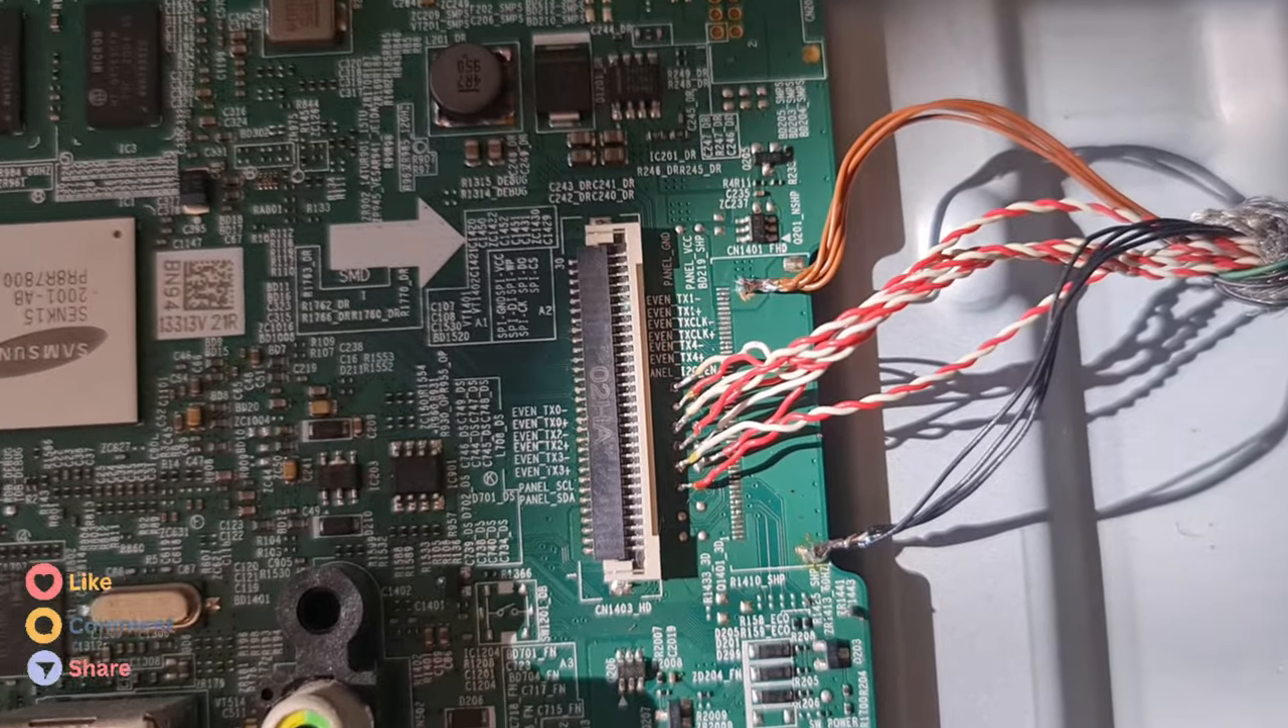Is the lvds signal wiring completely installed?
Yes.